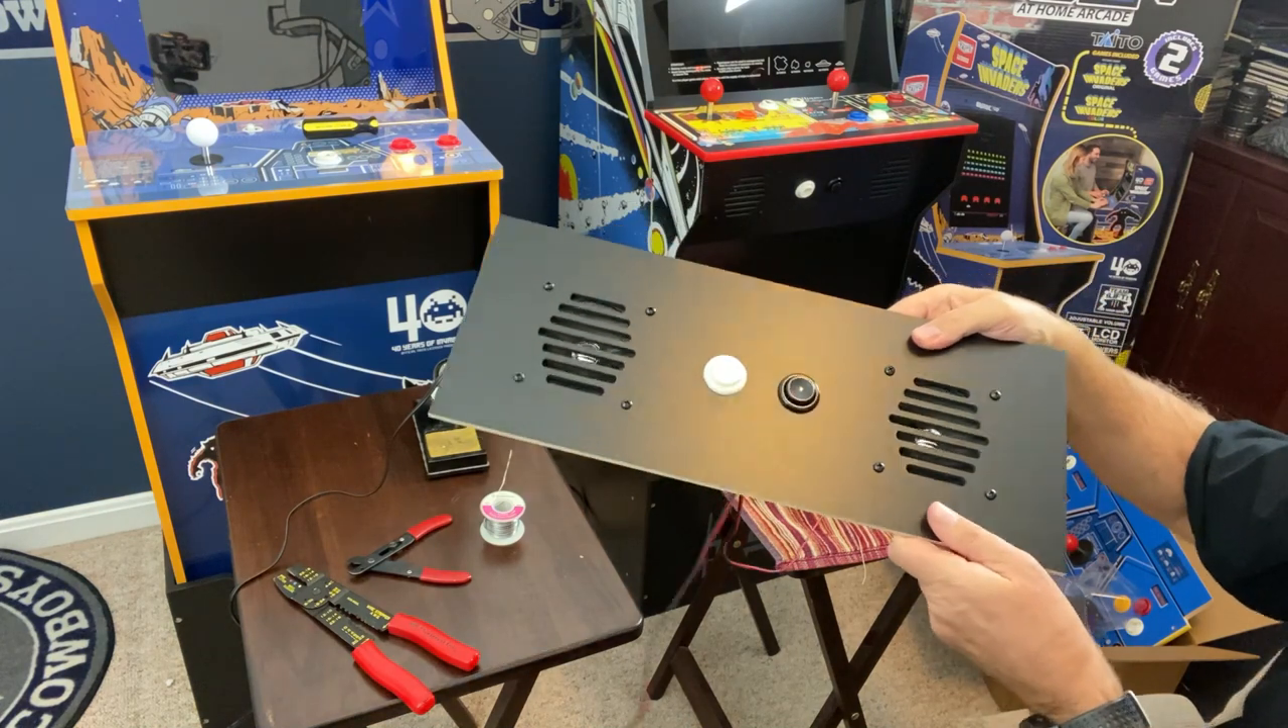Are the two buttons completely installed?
Yes.